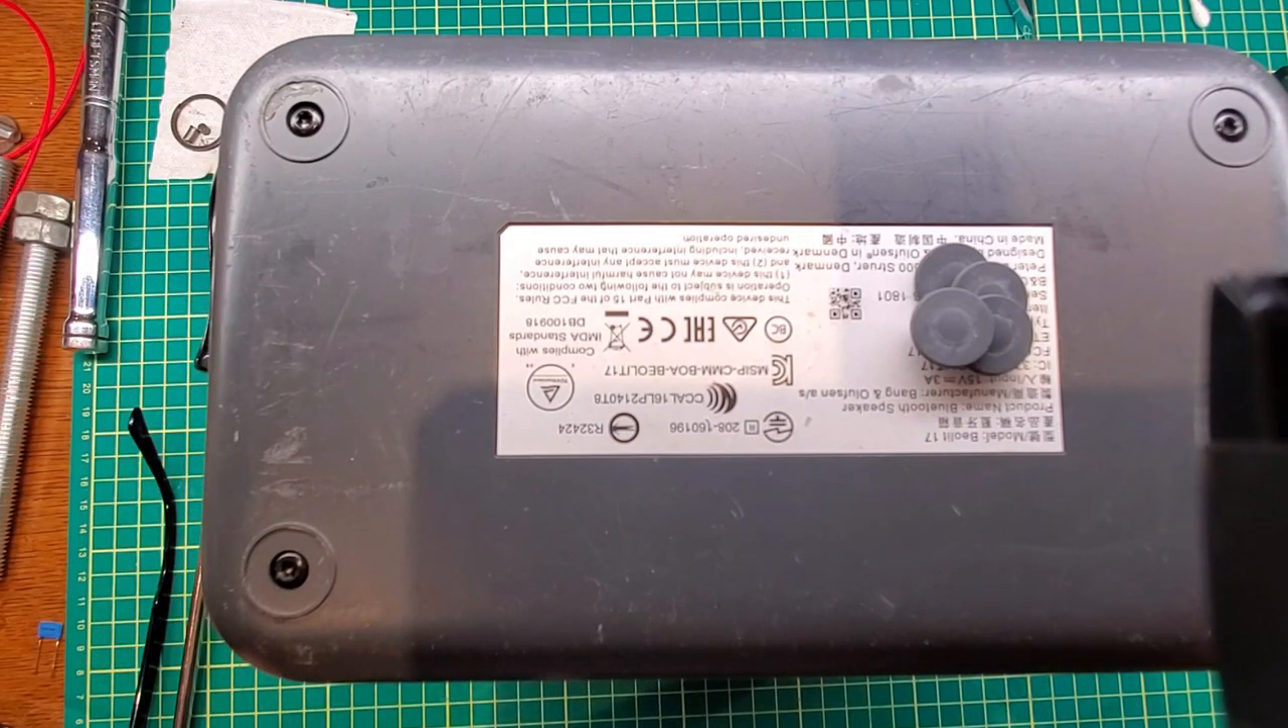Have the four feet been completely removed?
Yes.